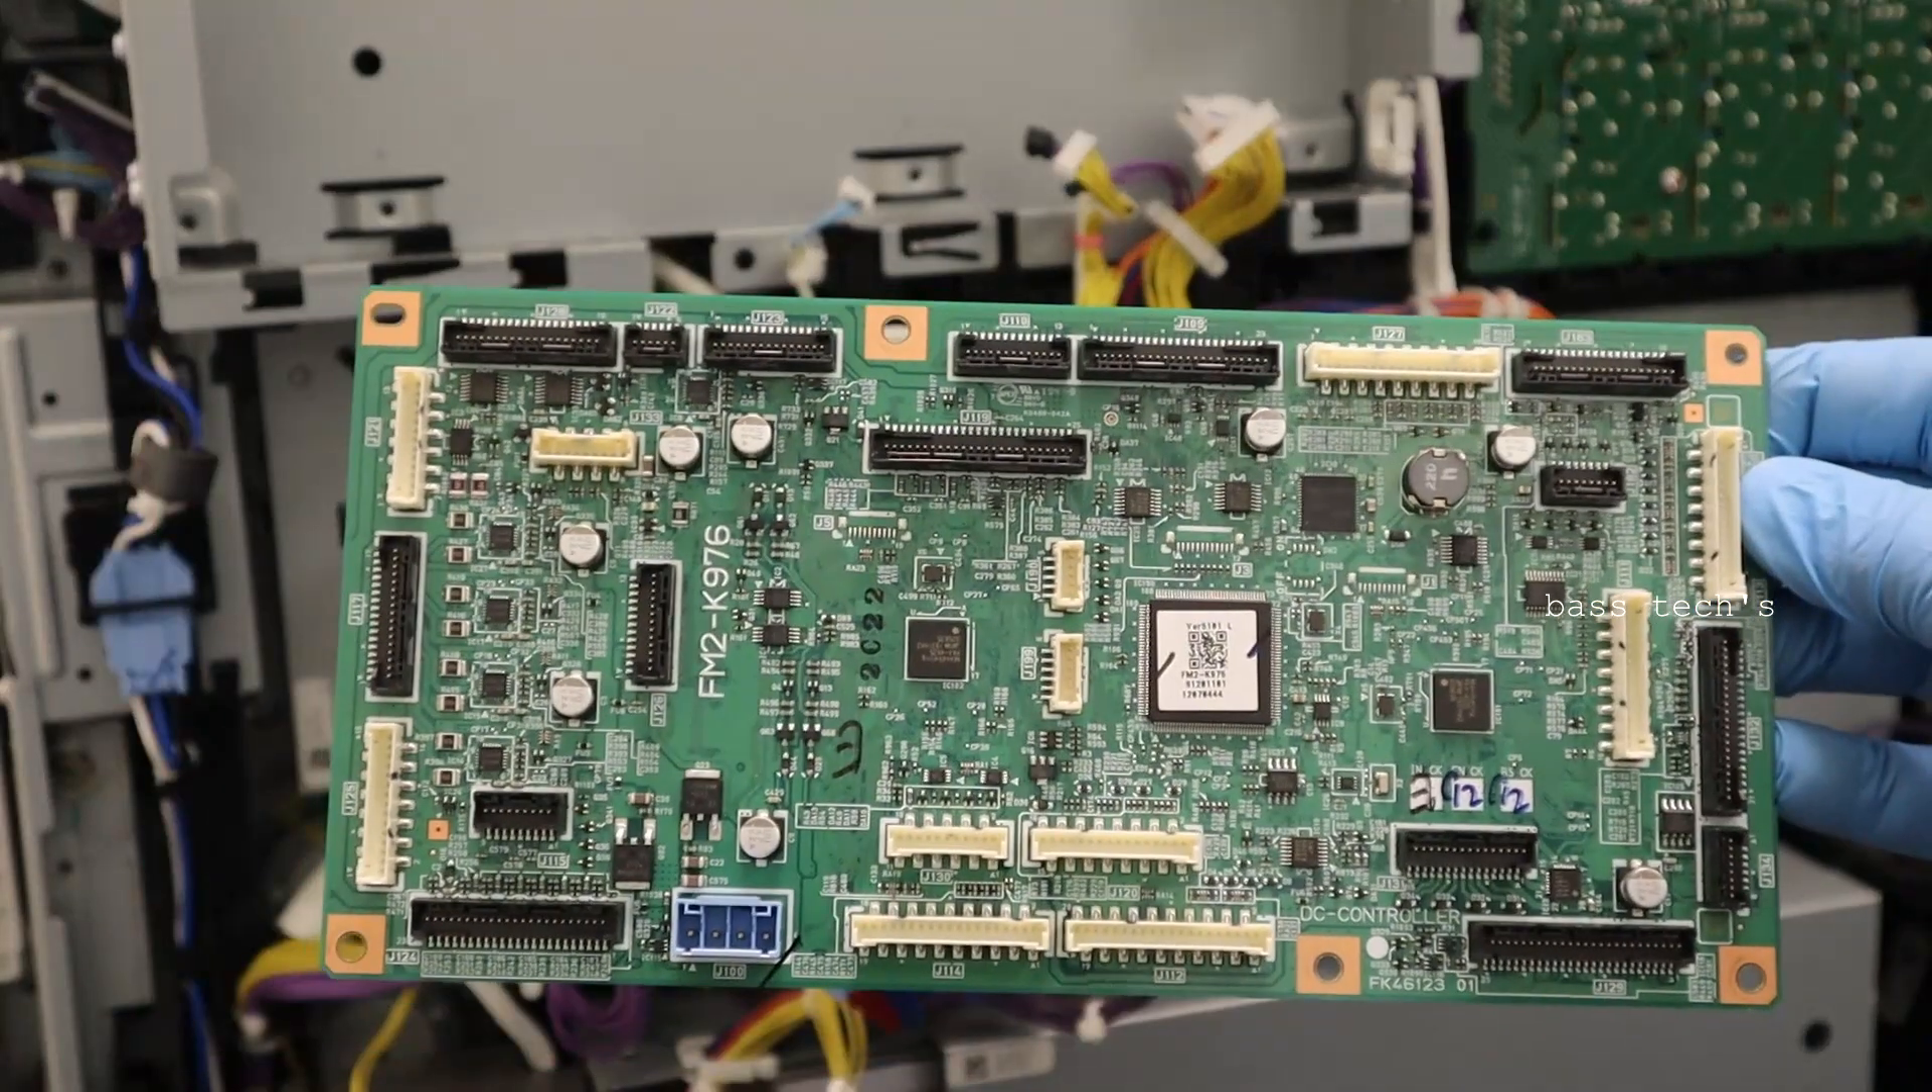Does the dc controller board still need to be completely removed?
No.